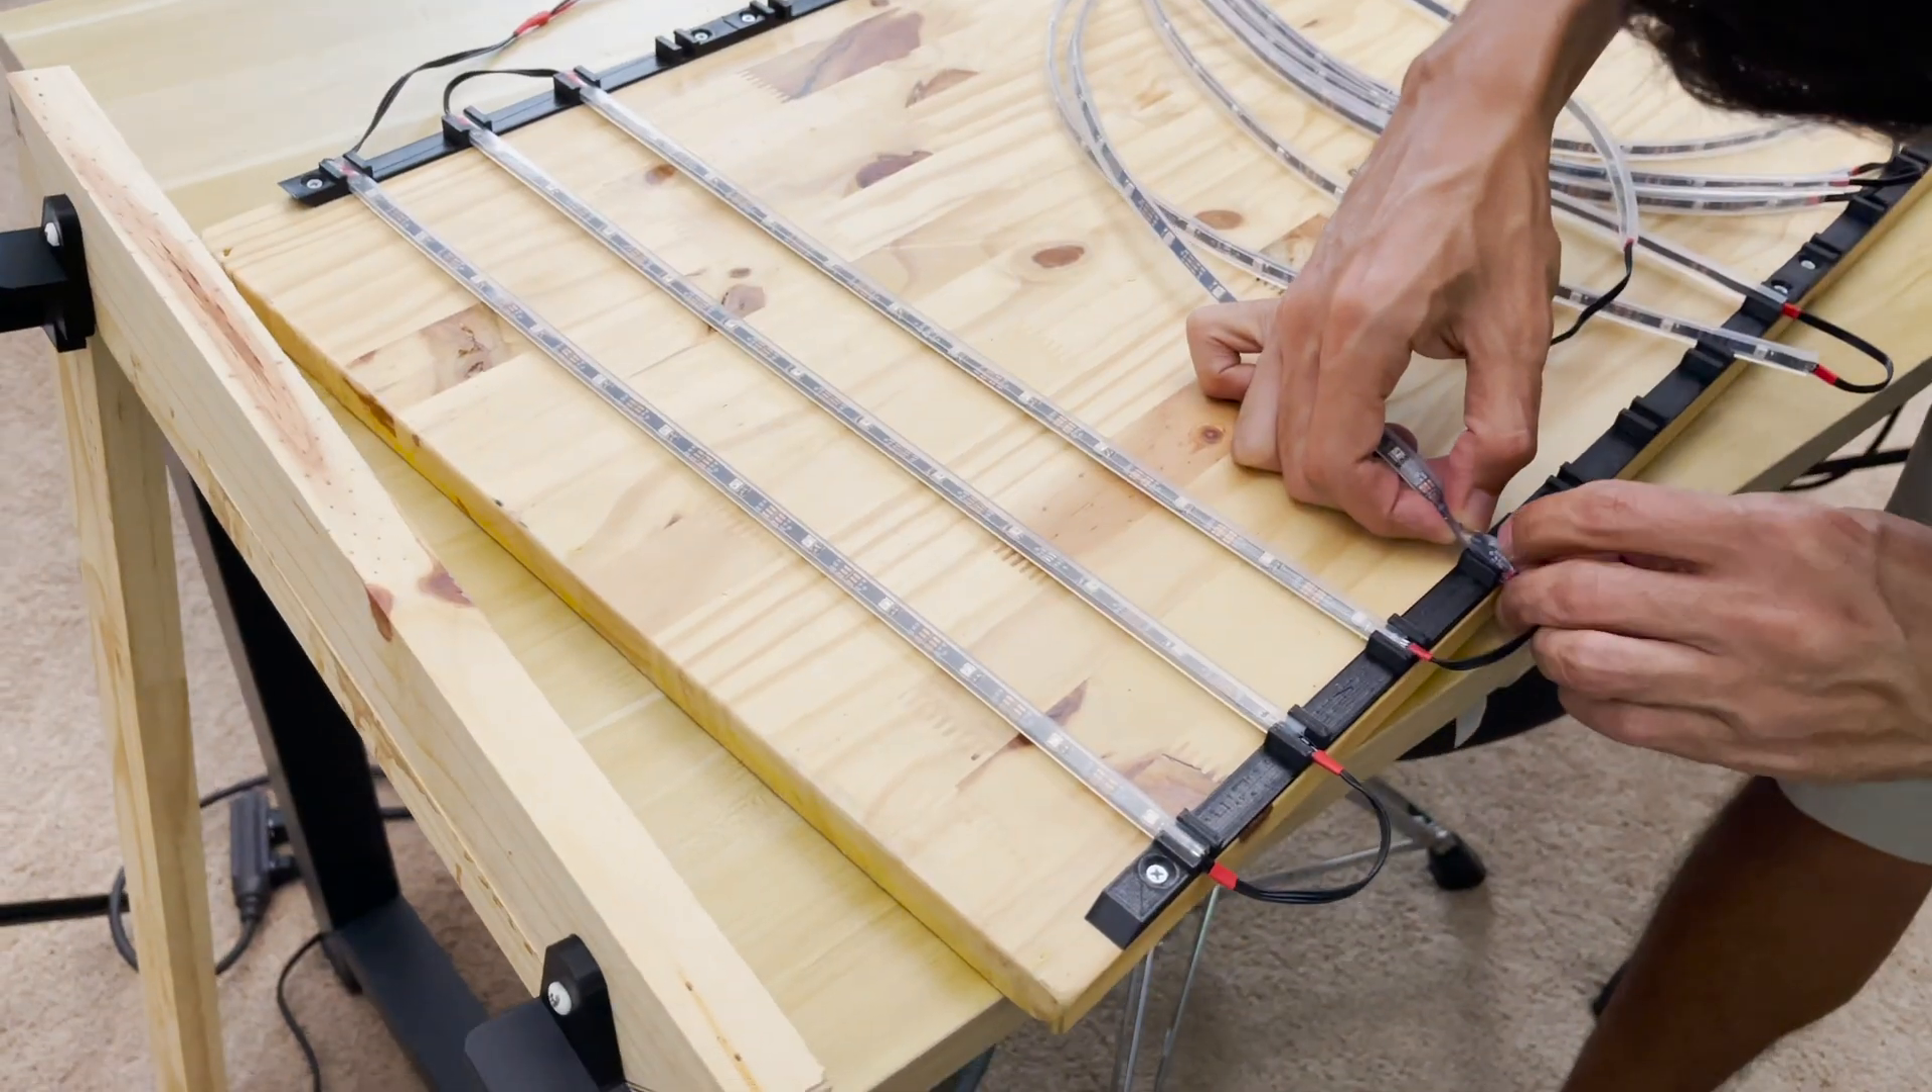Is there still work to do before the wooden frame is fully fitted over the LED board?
Yes.